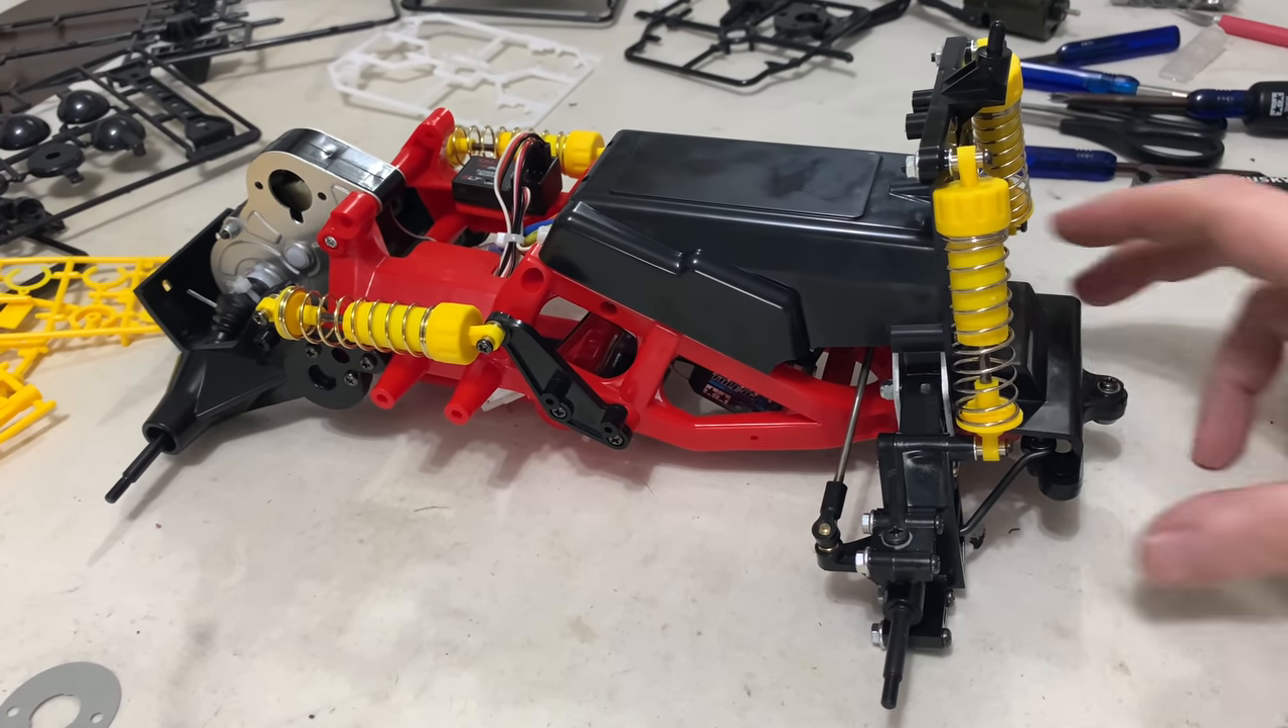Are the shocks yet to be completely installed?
No.